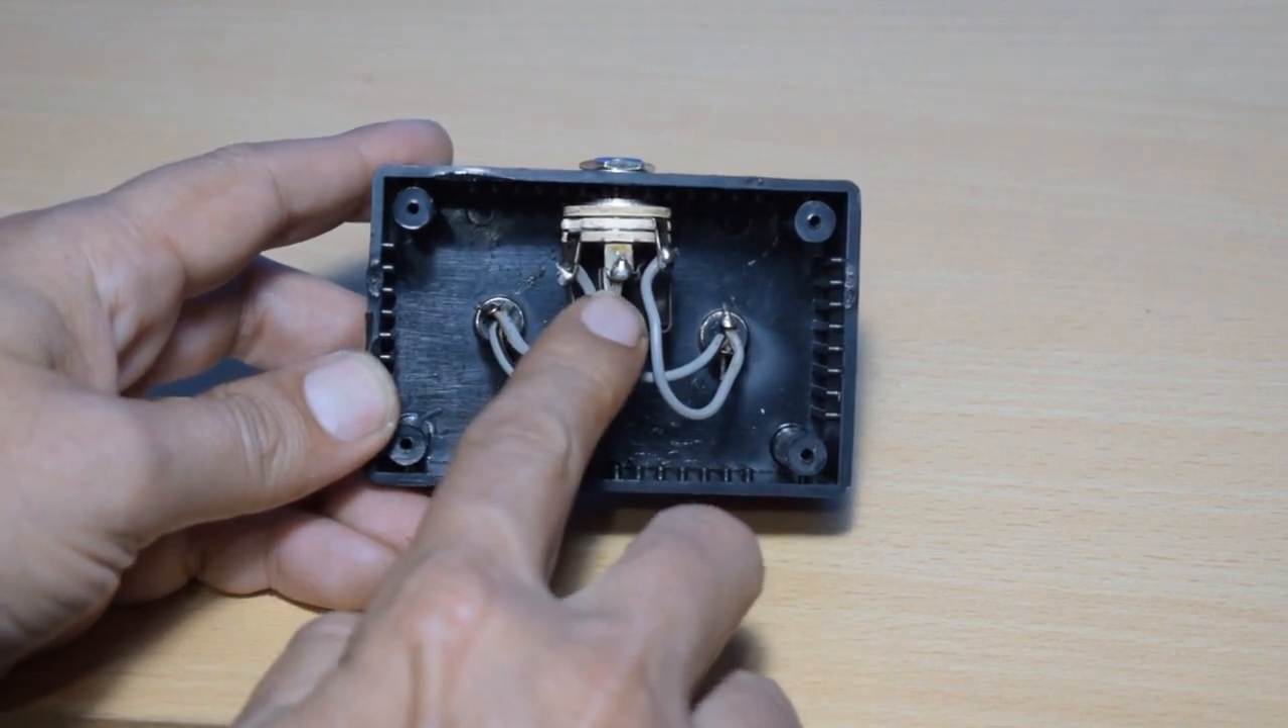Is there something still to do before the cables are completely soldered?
No.